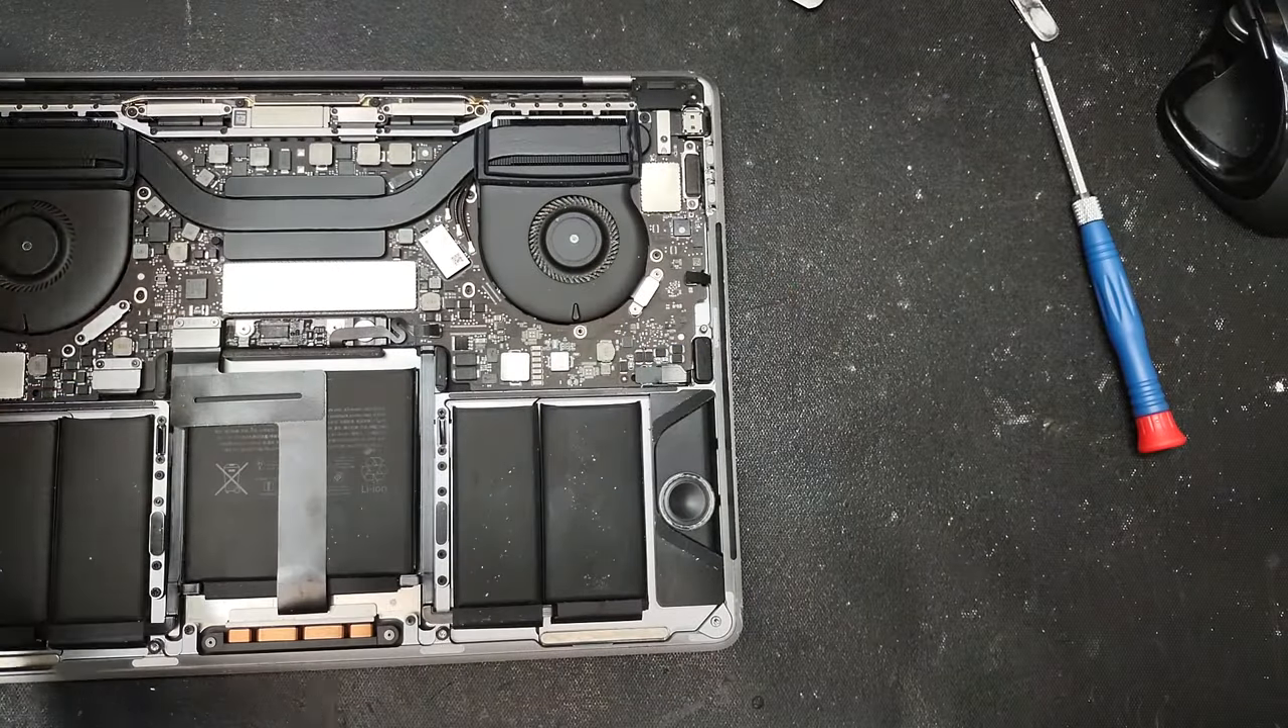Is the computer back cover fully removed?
Yes.